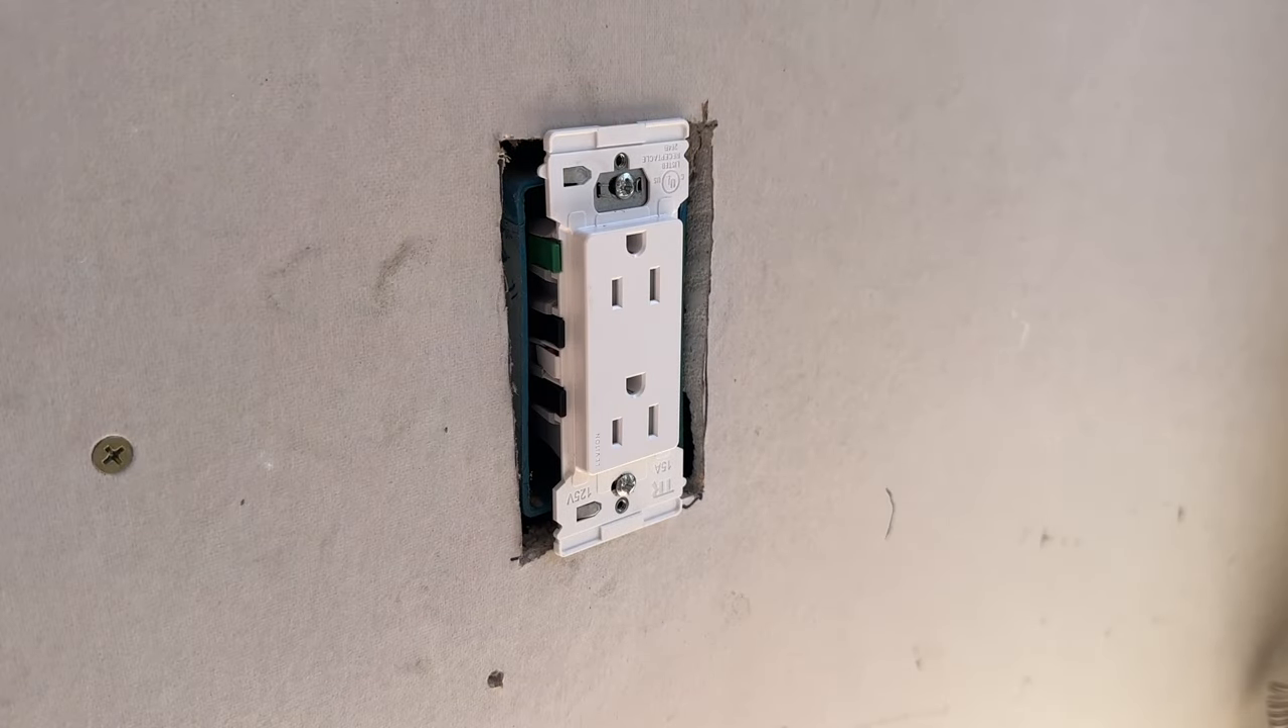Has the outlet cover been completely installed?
No.